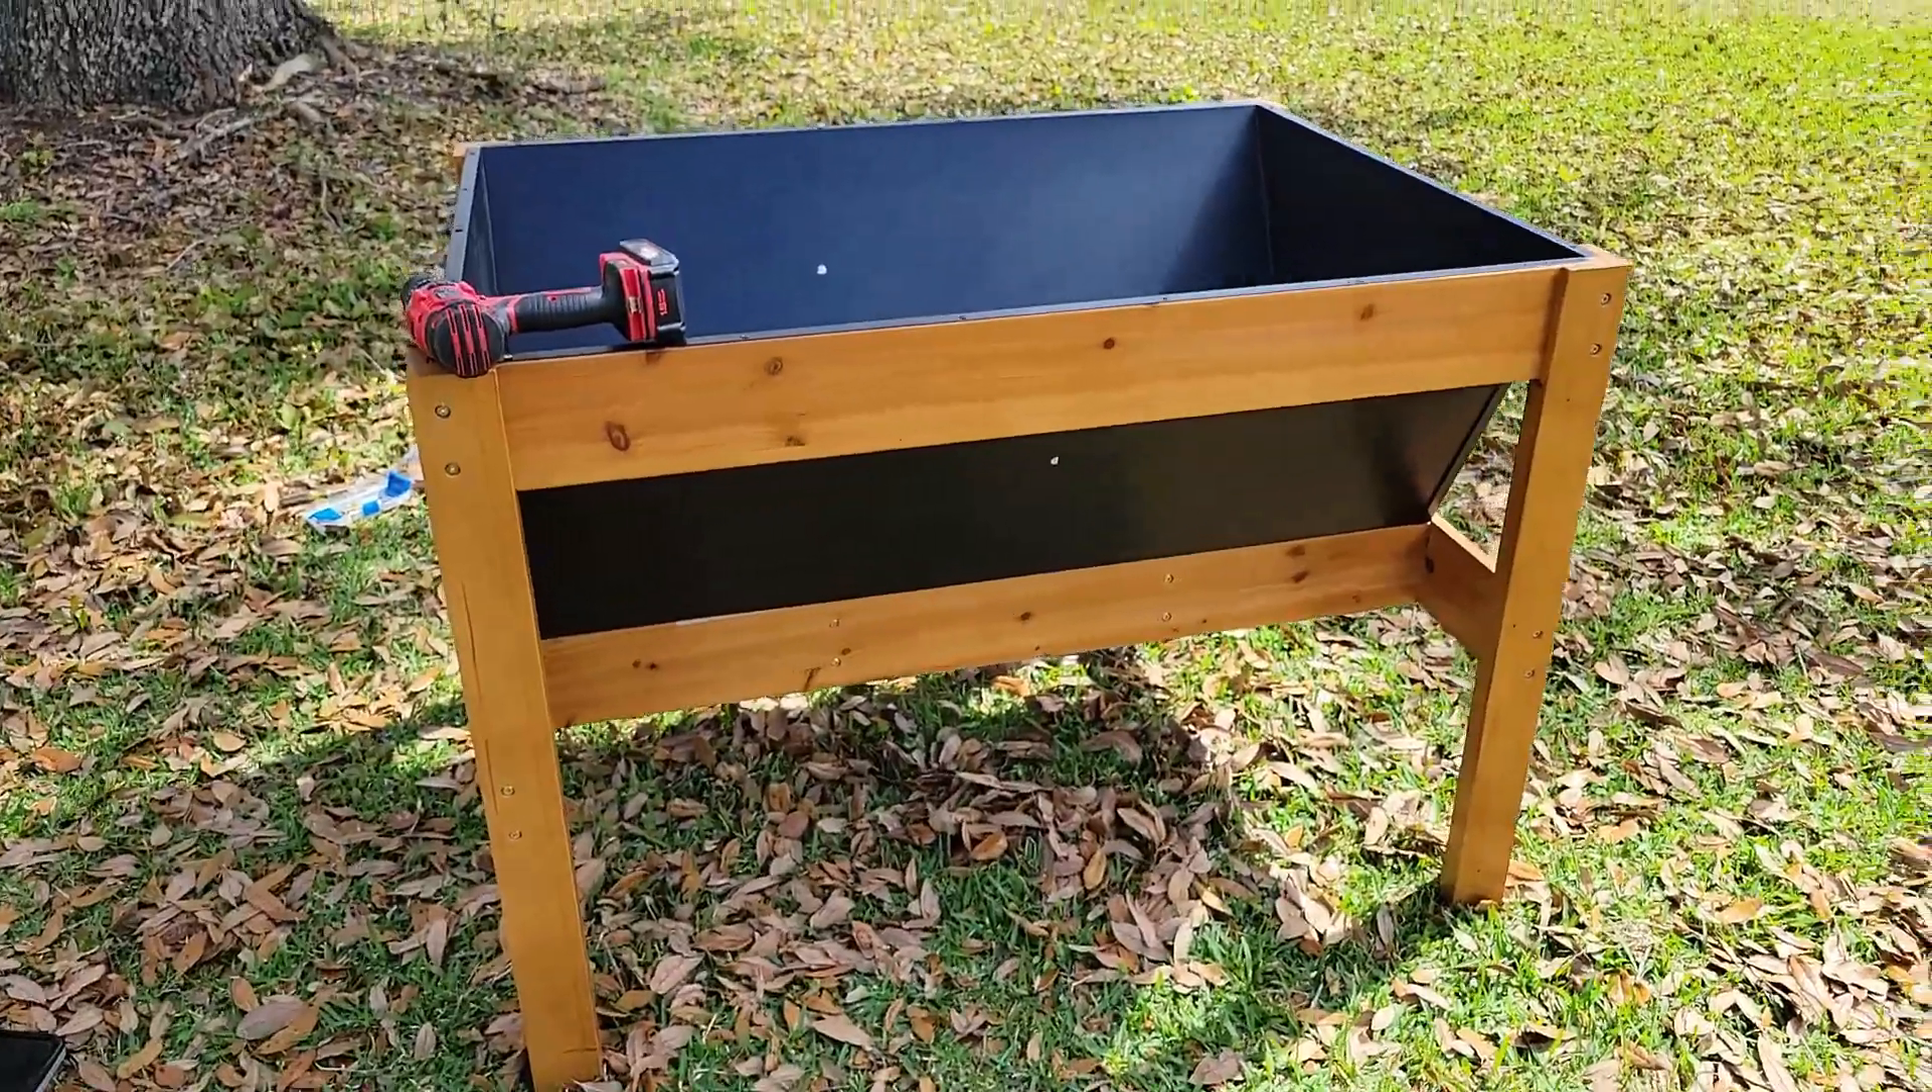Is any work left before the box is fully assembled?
No.